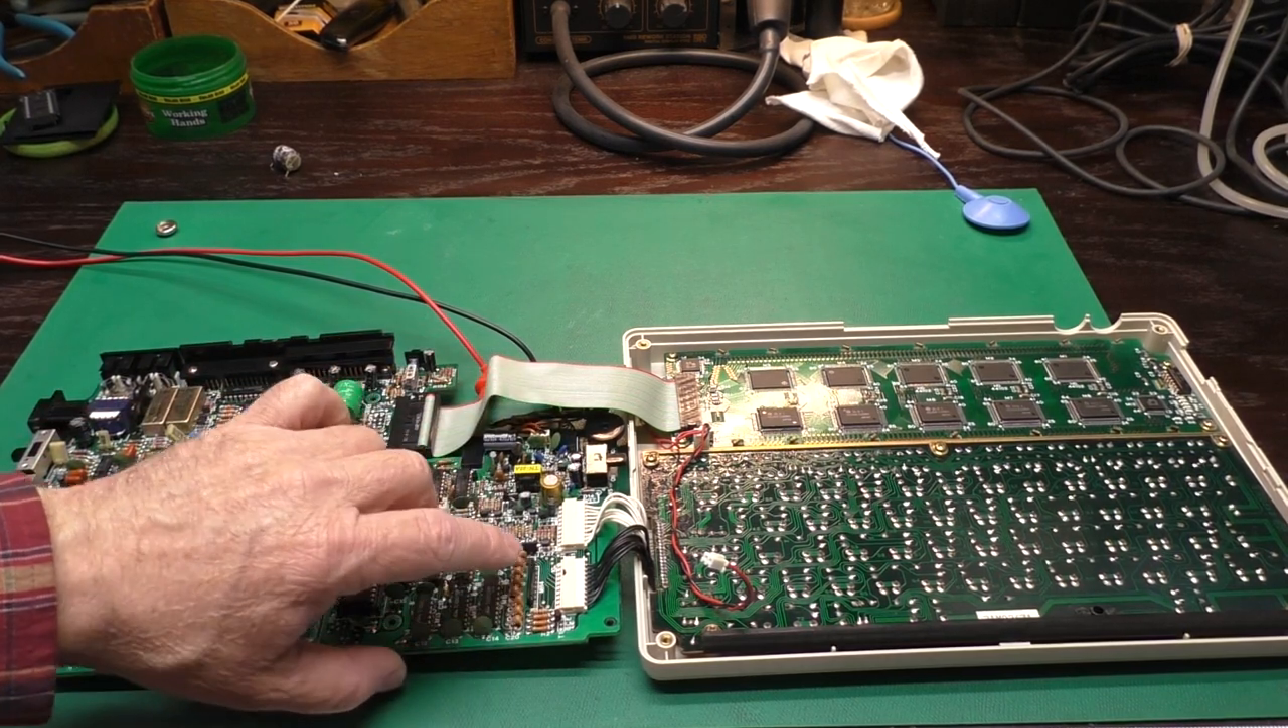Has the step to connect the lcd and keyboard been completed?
Yes.